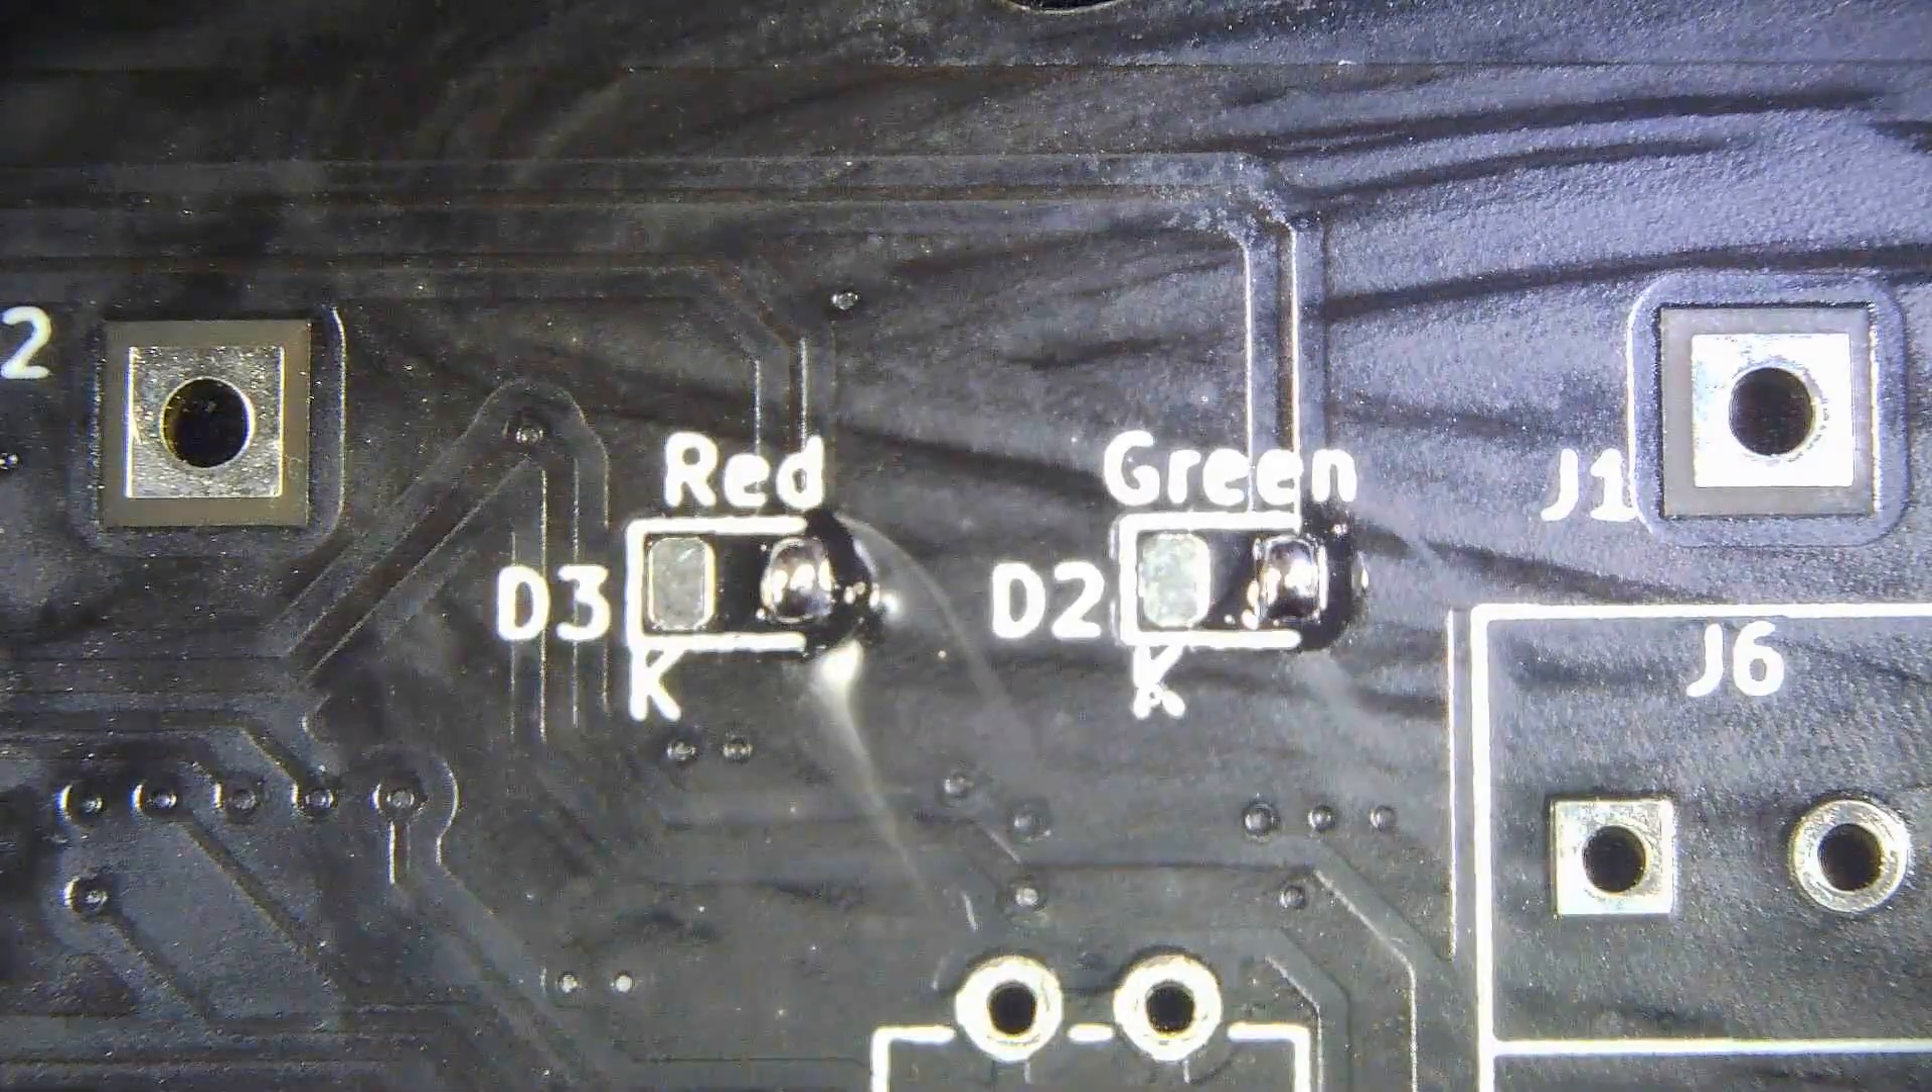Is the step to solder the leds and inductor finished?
No.